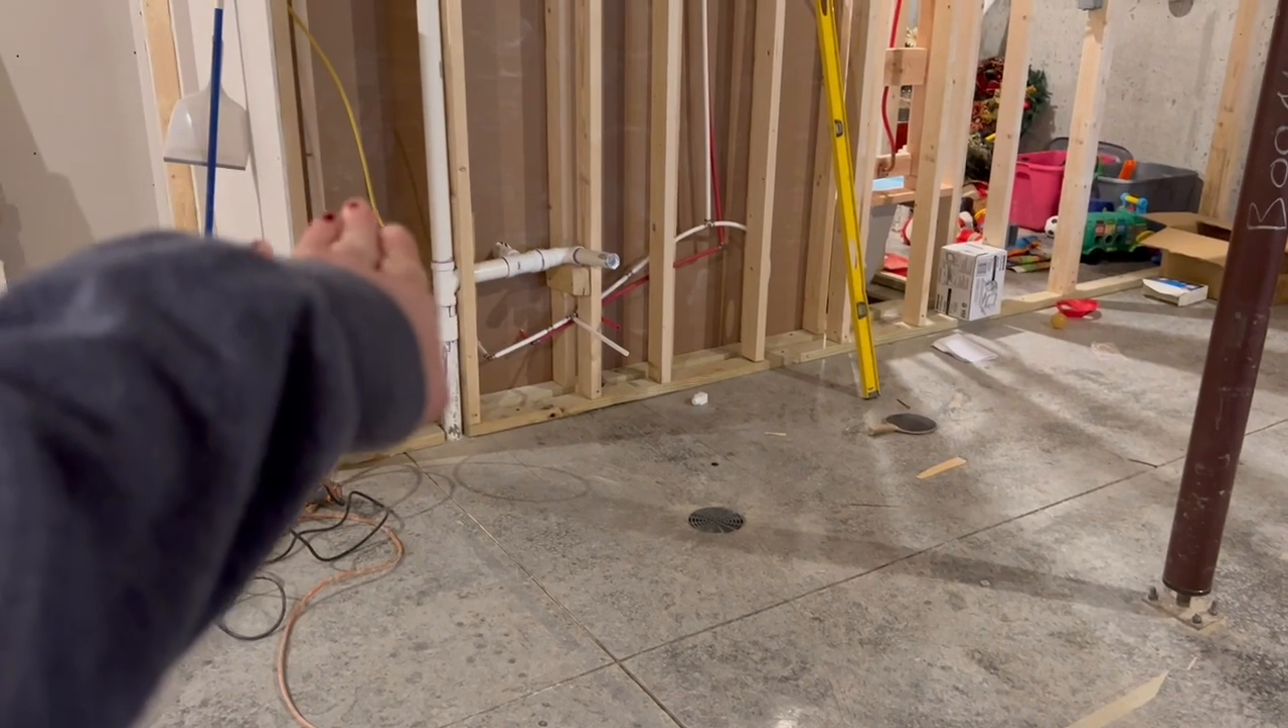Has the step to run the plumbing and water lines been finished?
Yes.